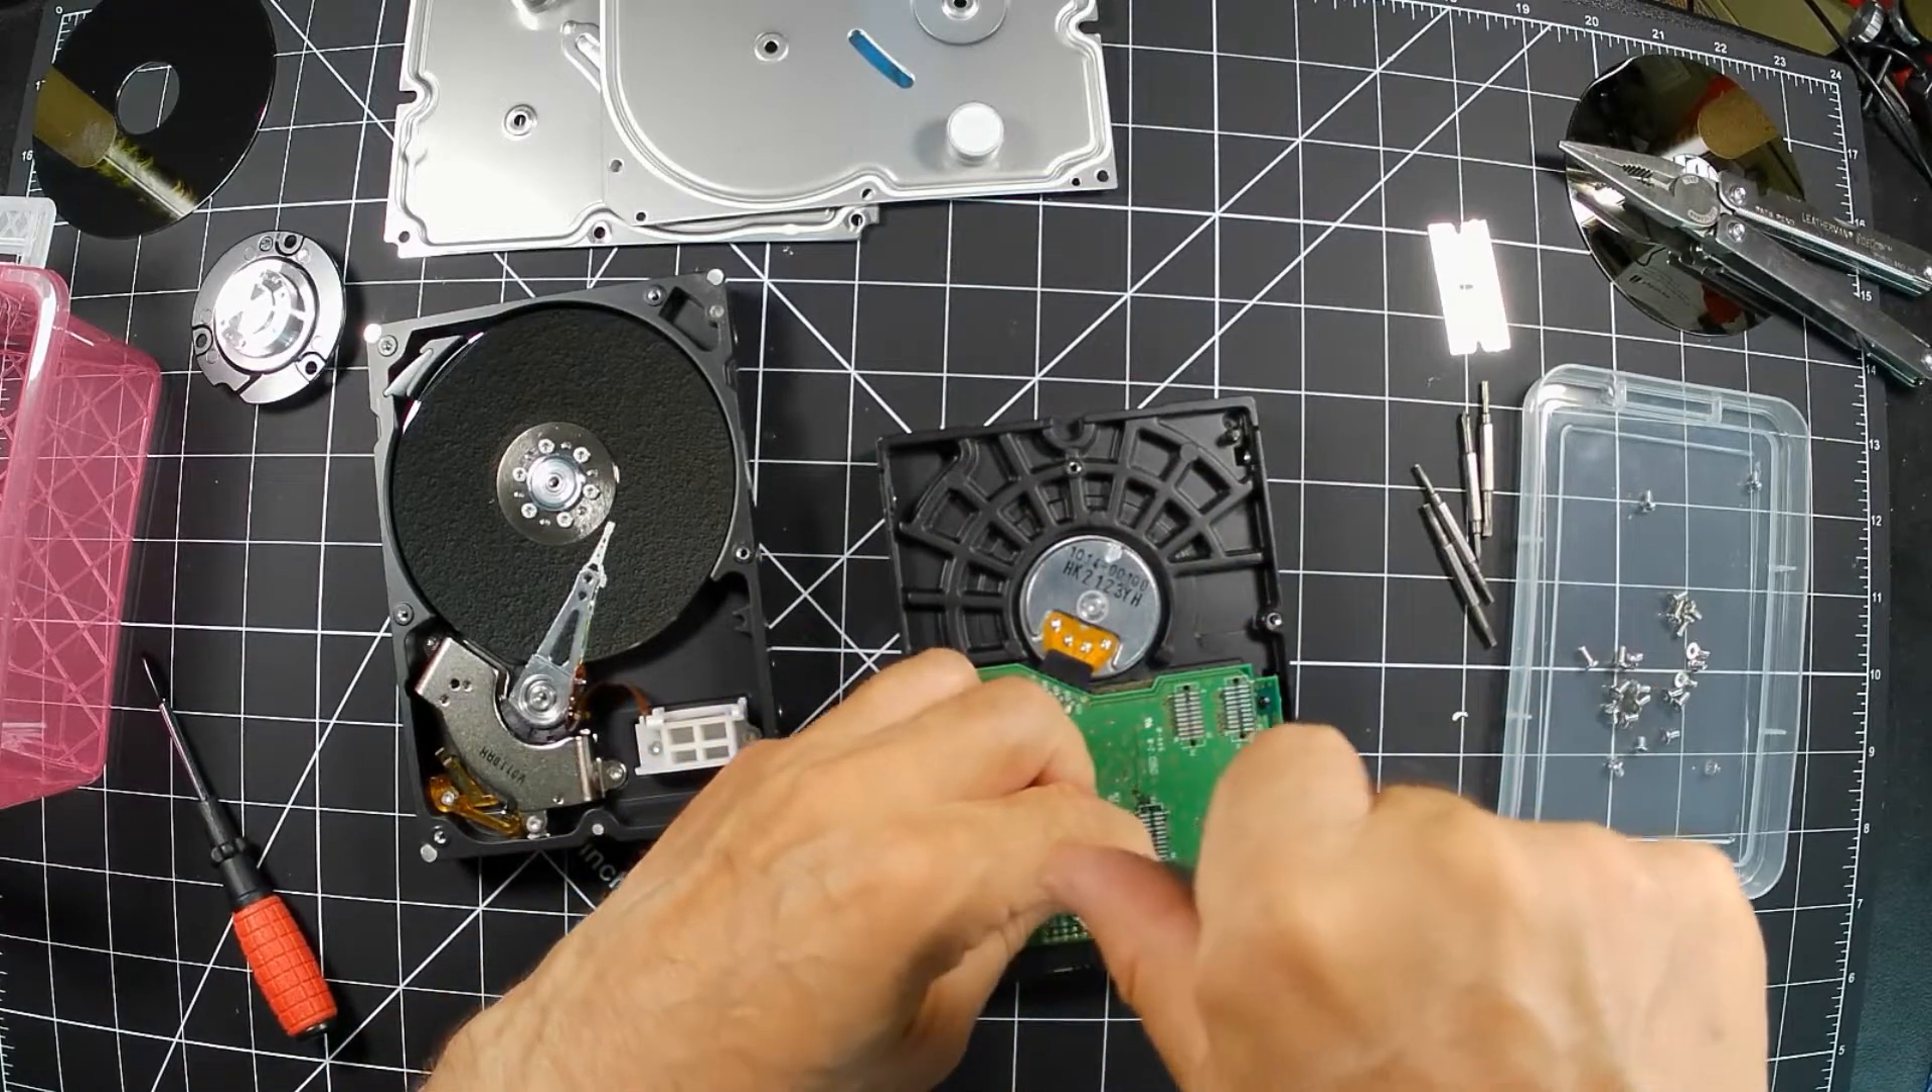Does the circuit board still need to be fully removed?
Yes.